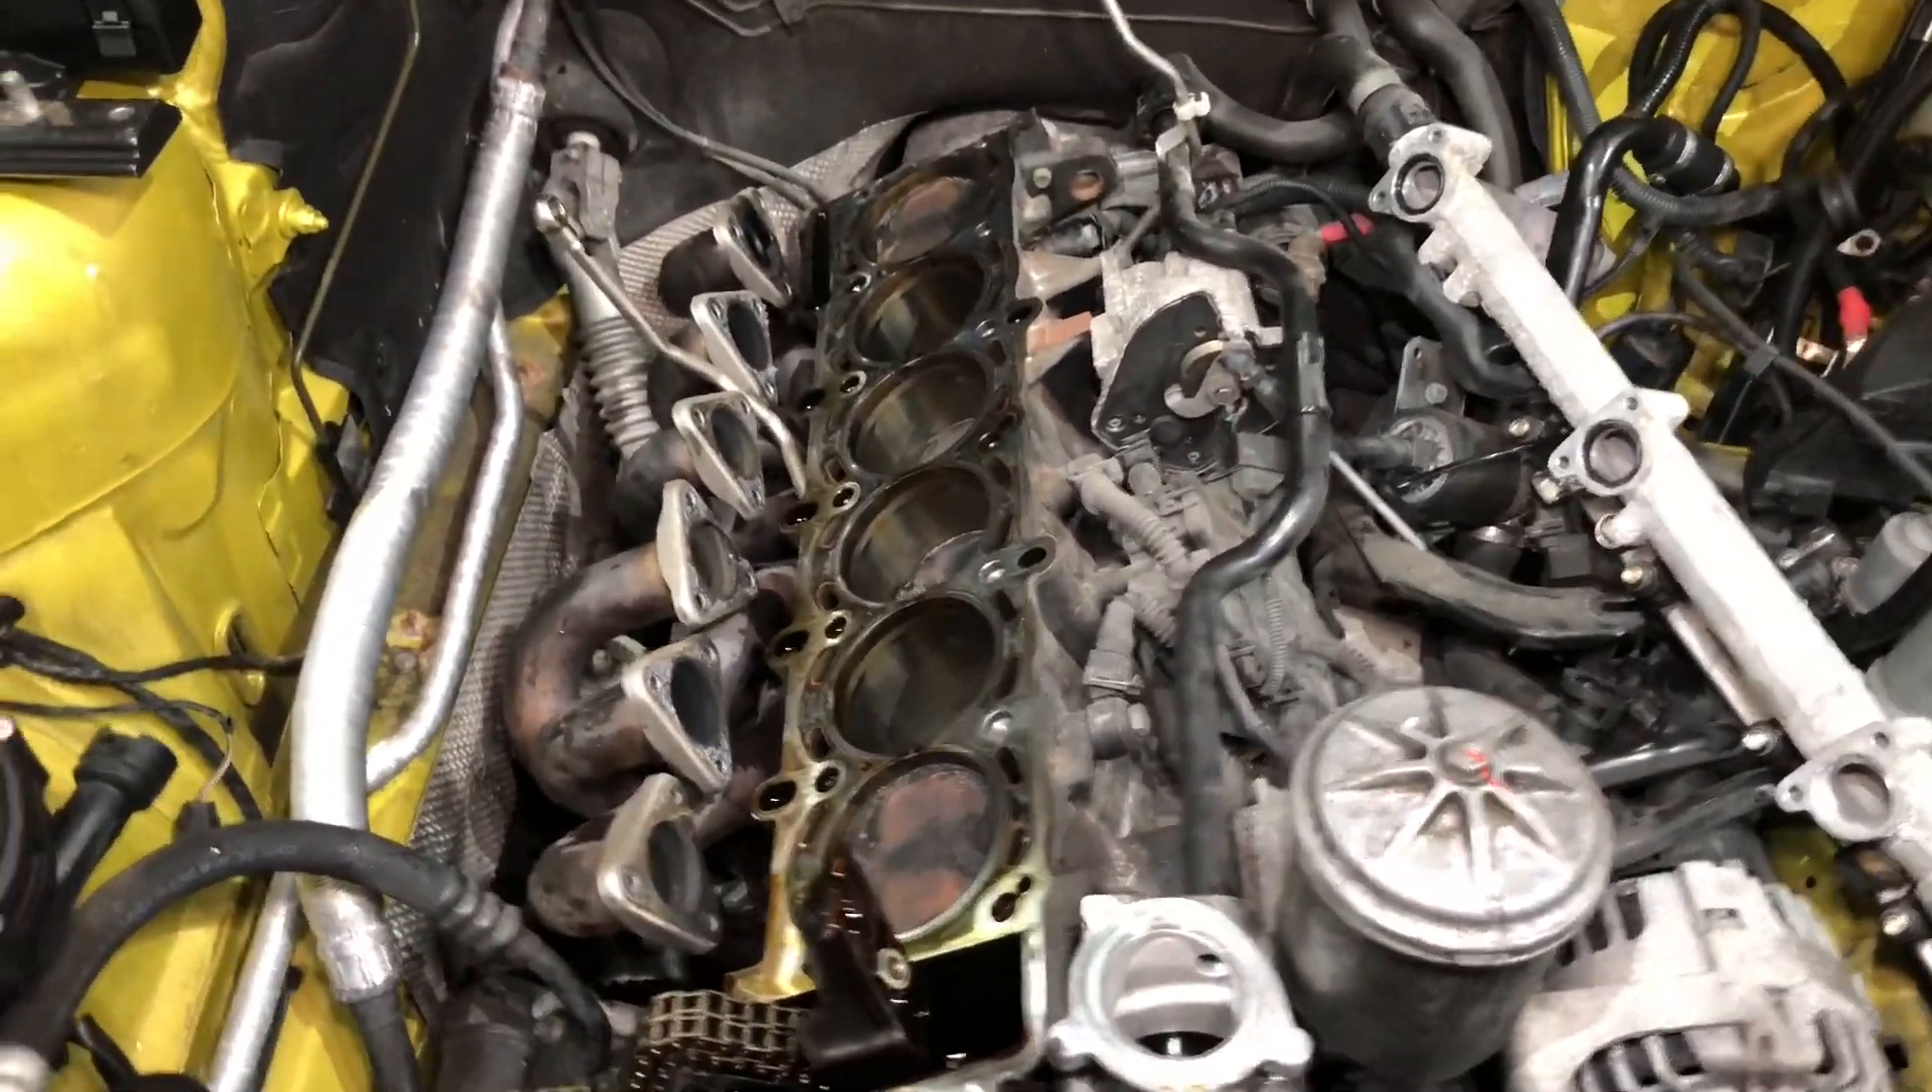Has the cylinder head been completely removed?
Yes.